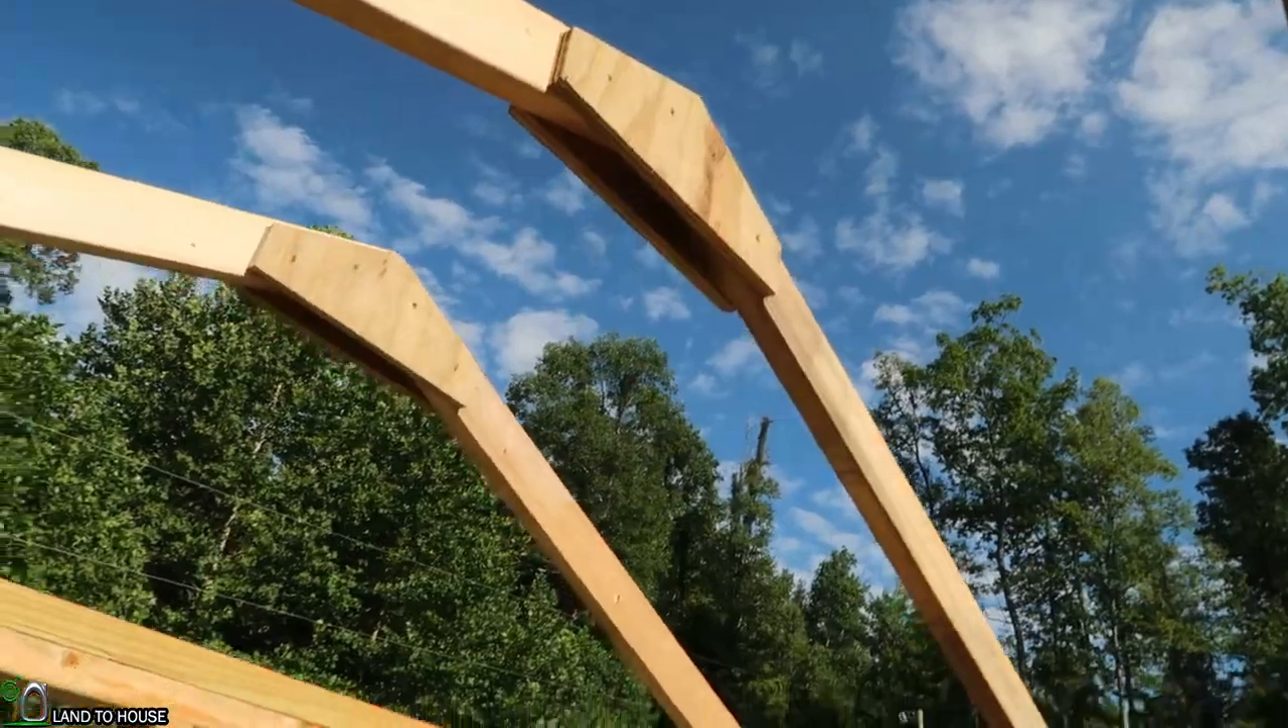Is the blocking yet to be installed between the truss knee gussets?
Yes.